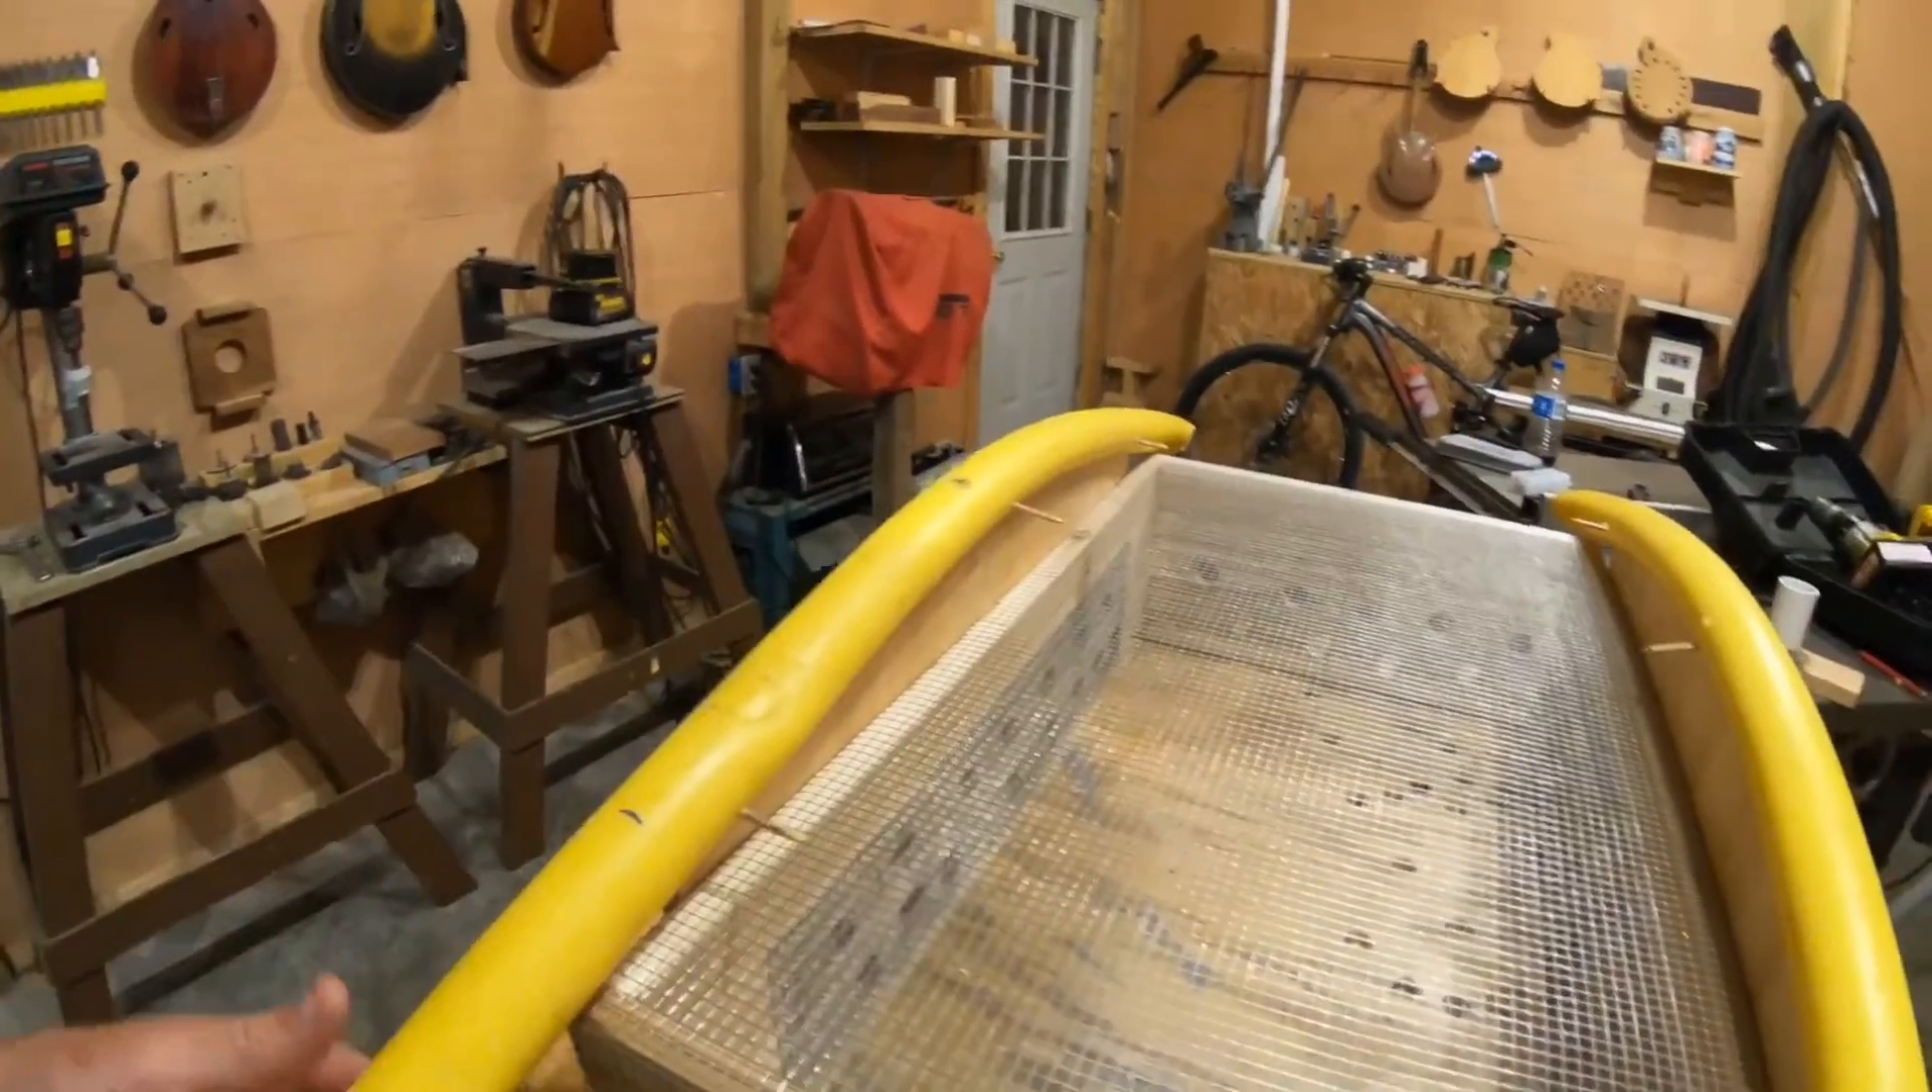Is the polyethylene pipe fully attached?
Yes.